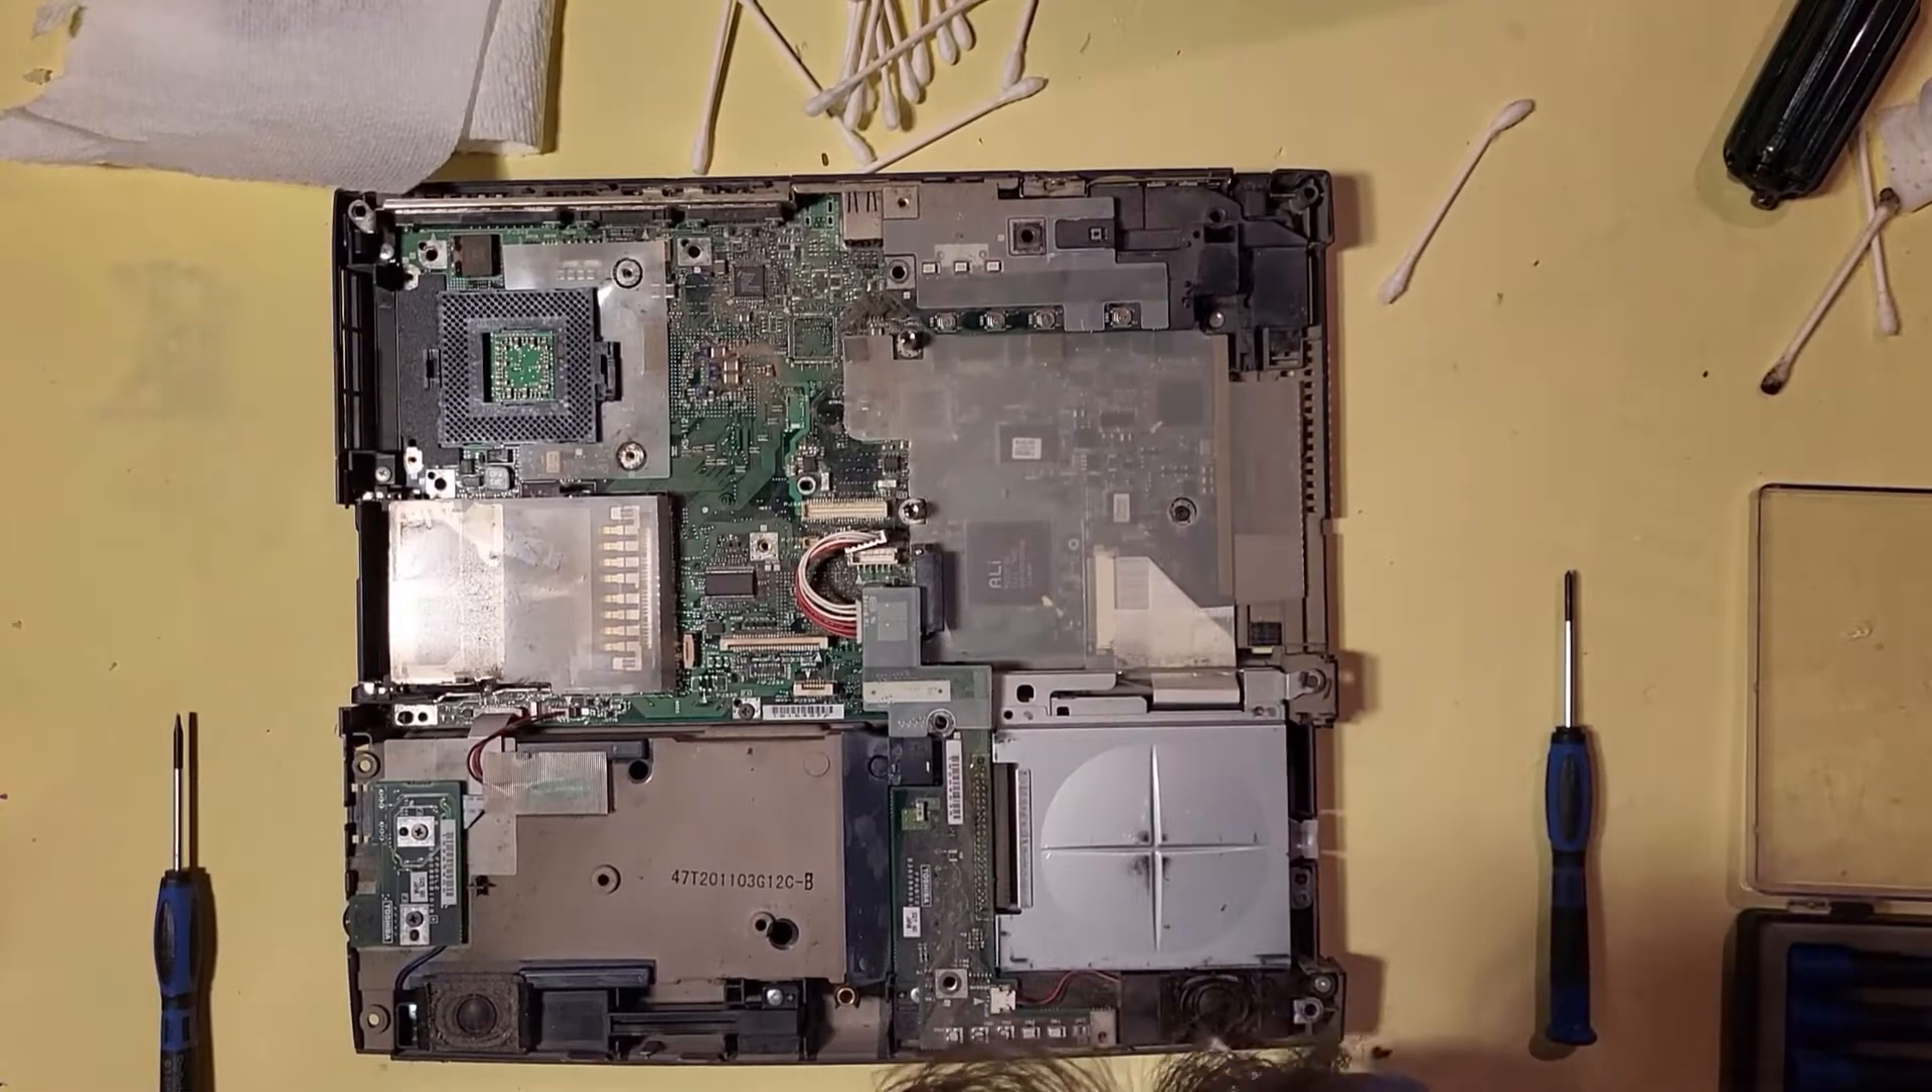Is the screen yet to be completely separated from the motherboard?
No.